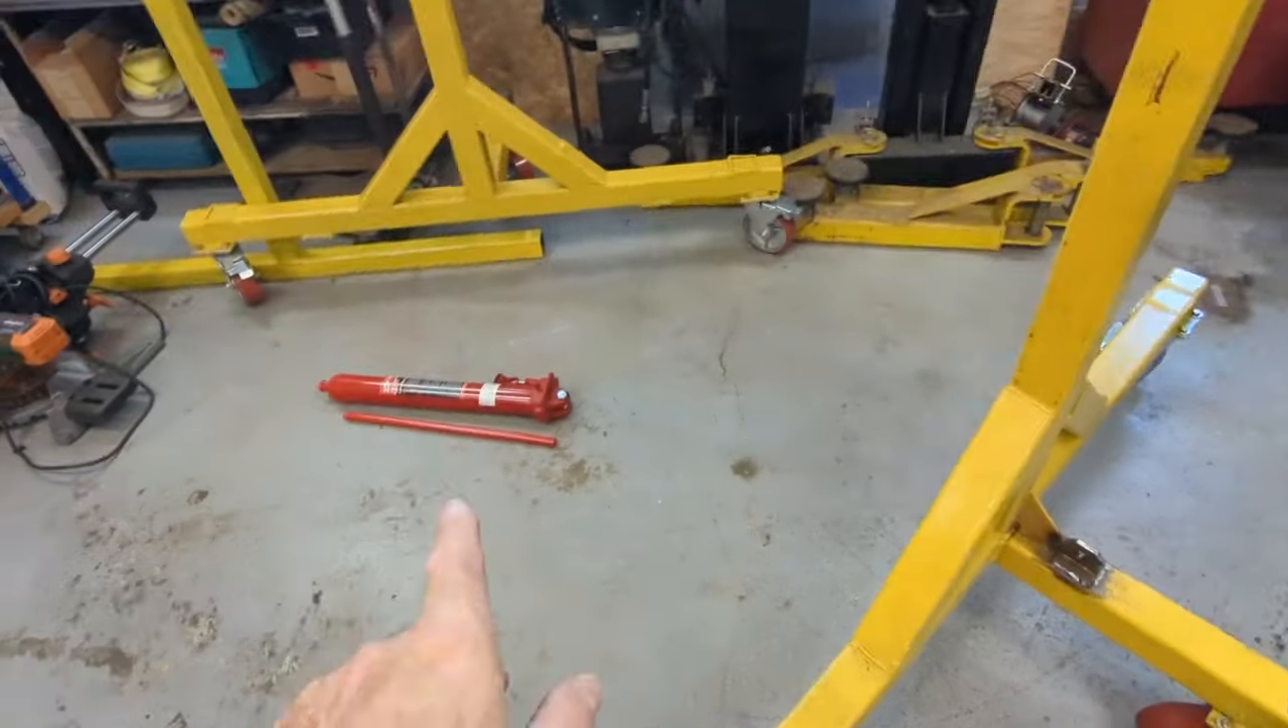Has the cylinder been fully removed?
Yes.